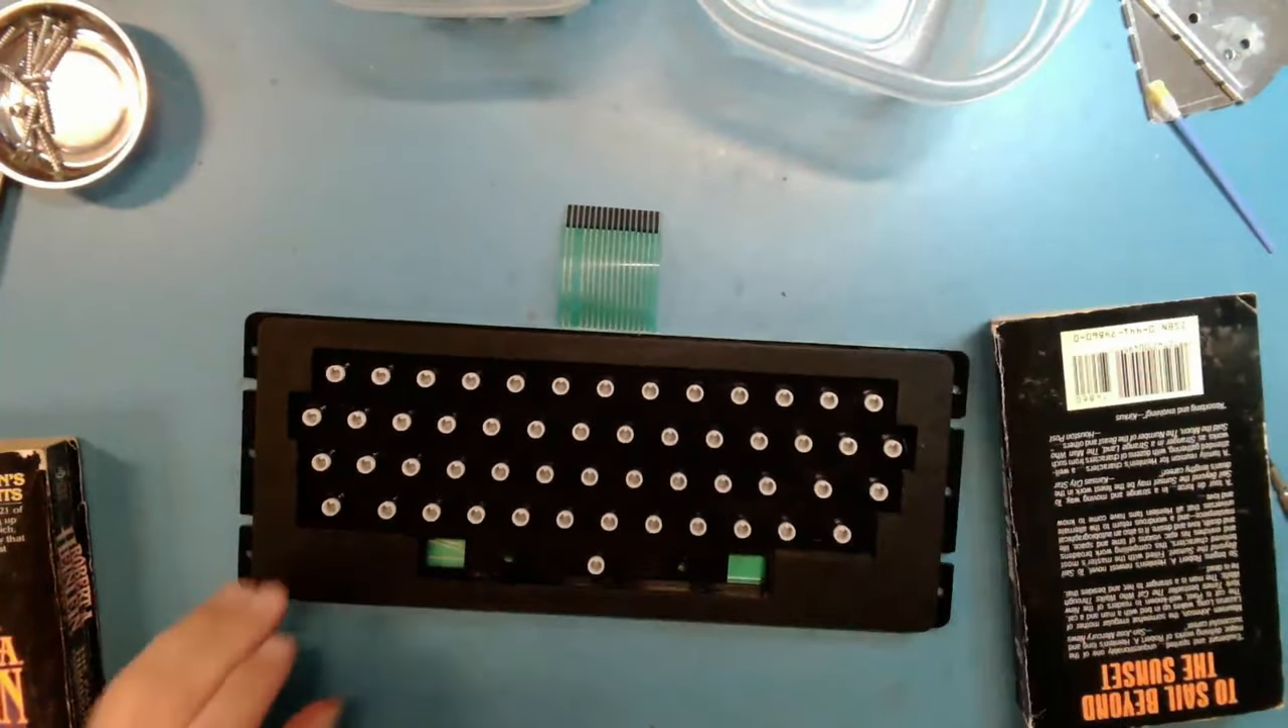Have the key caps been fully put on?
No.